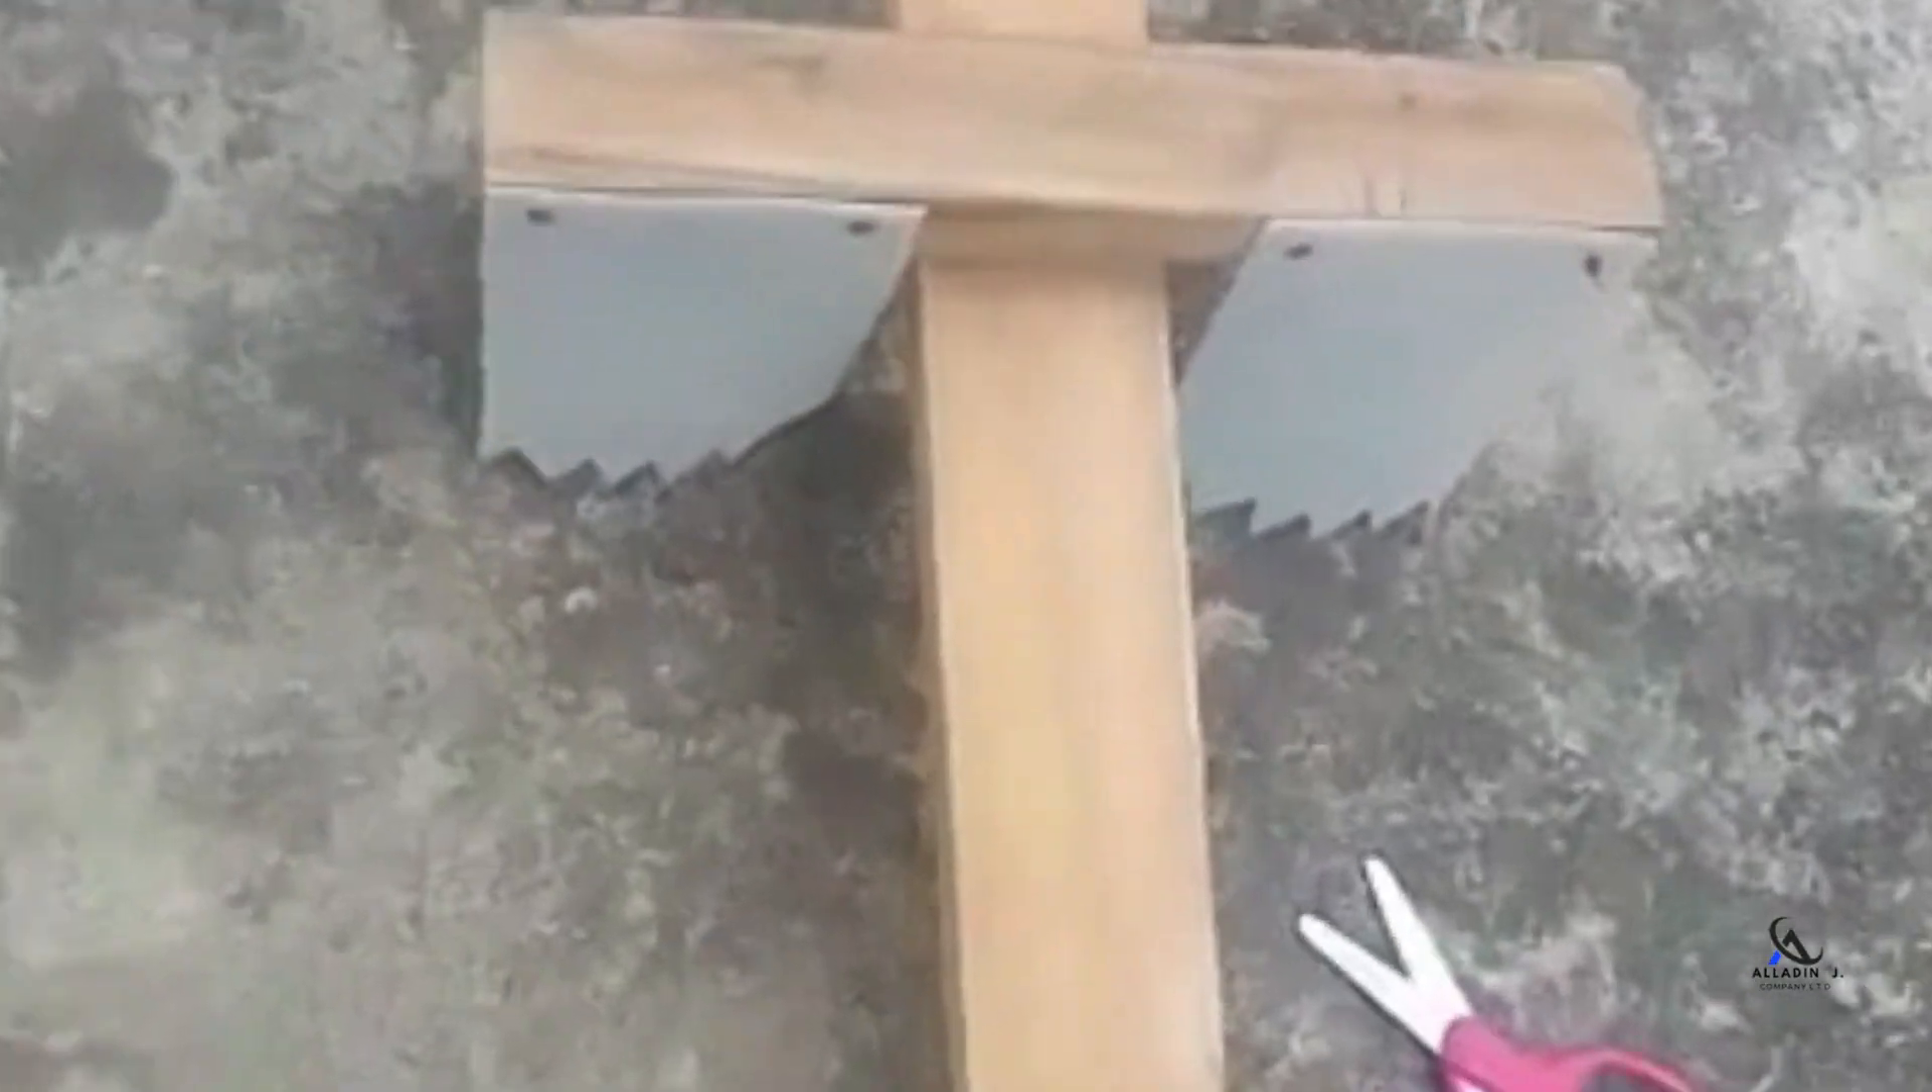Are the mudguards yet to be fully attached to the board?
No.